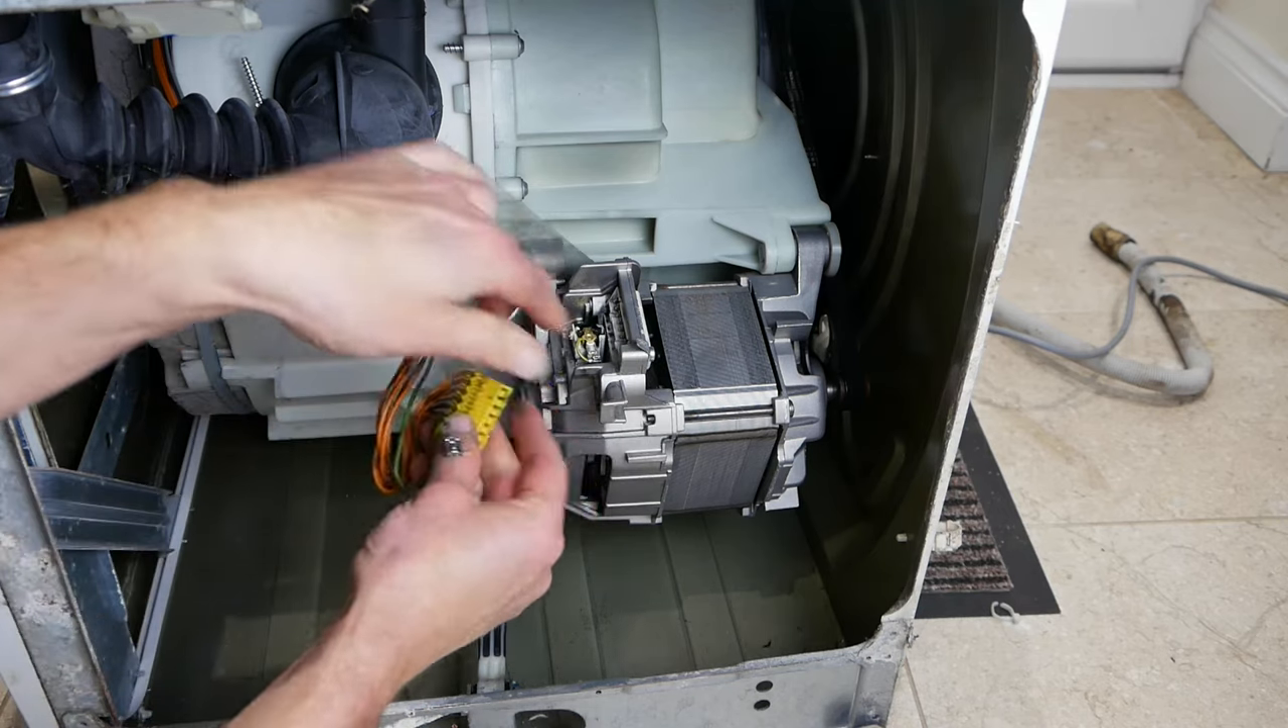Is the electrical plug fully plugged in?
No.